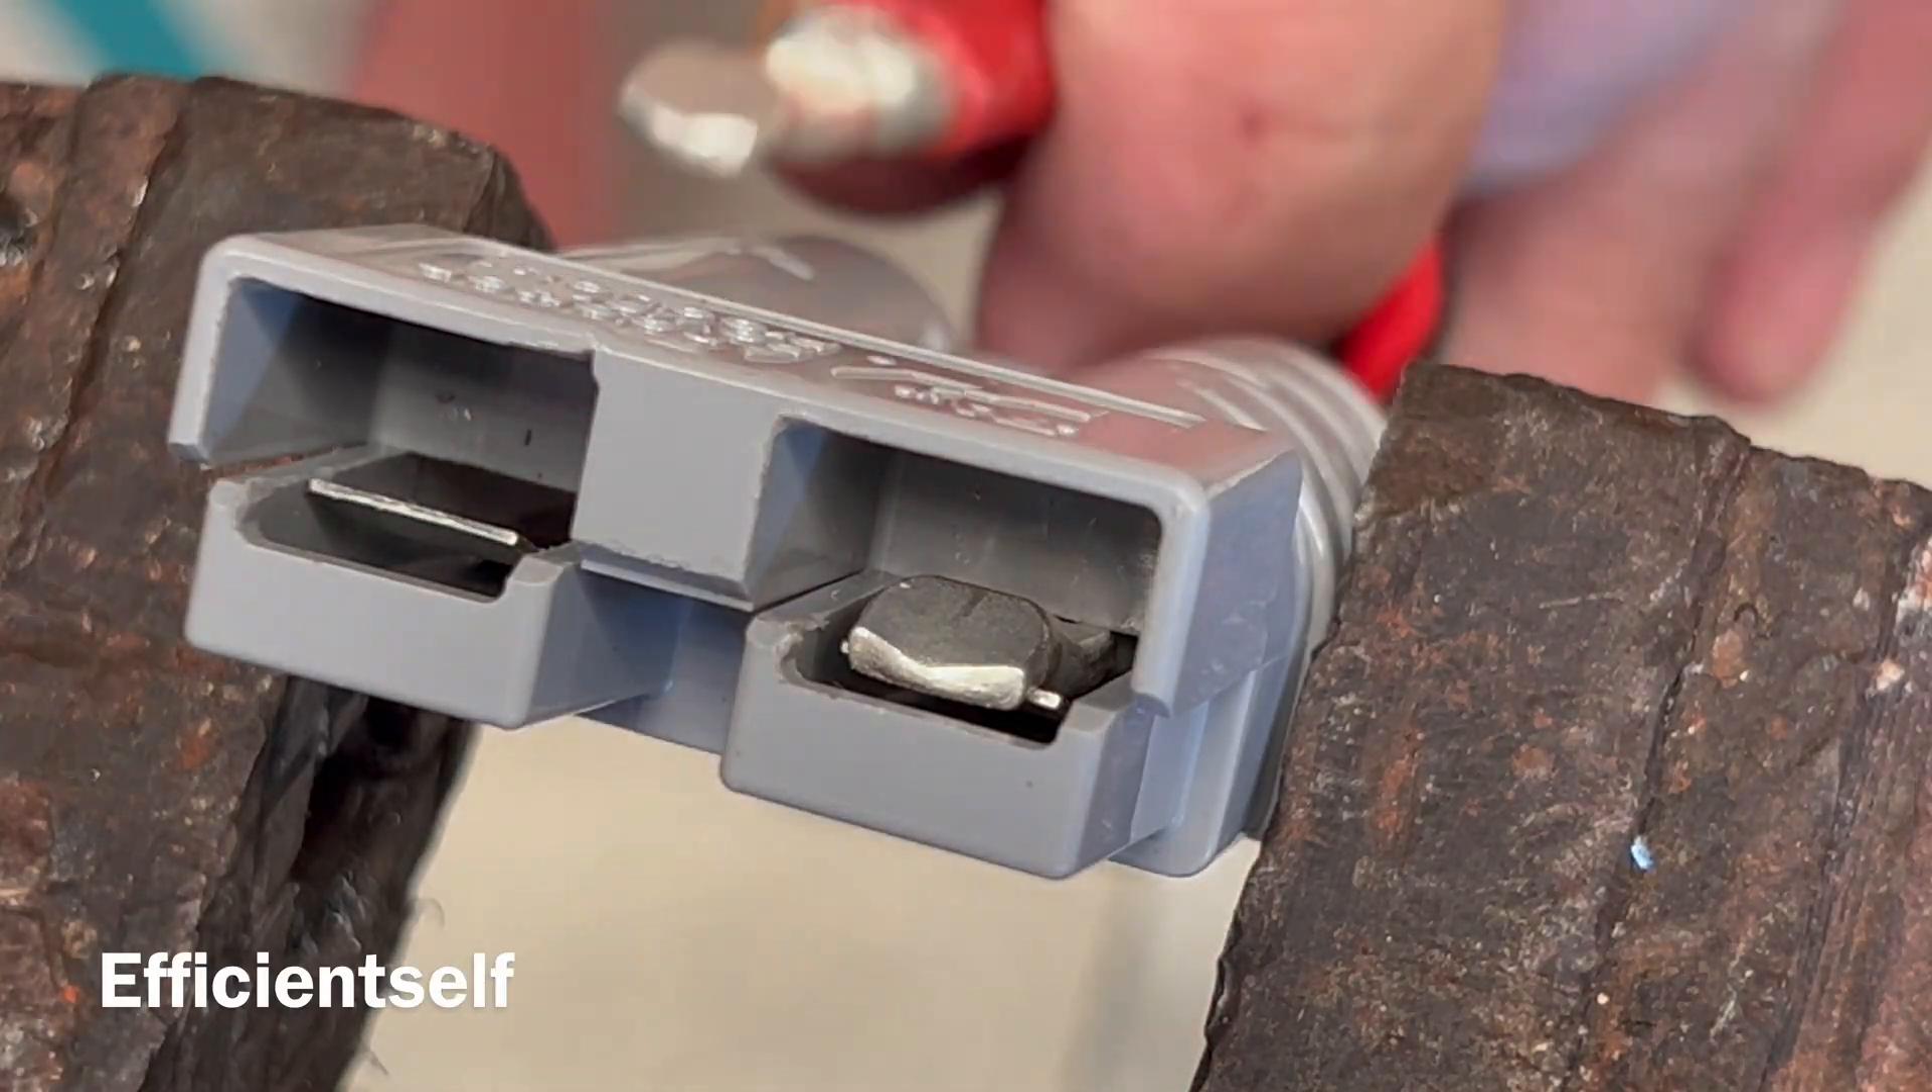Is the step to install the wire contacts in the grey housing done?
No.